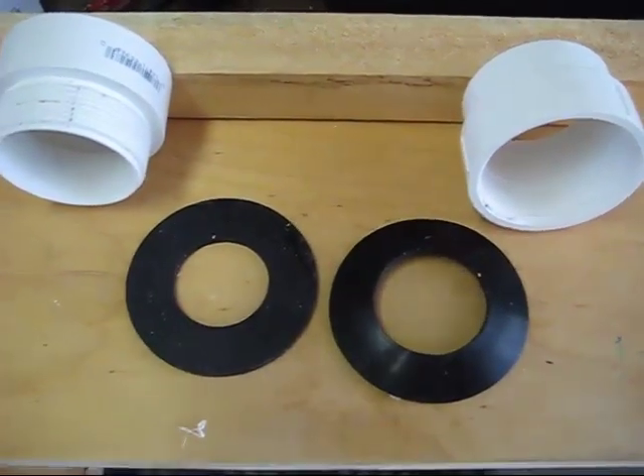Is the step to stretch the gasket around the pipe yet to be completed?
Yes.